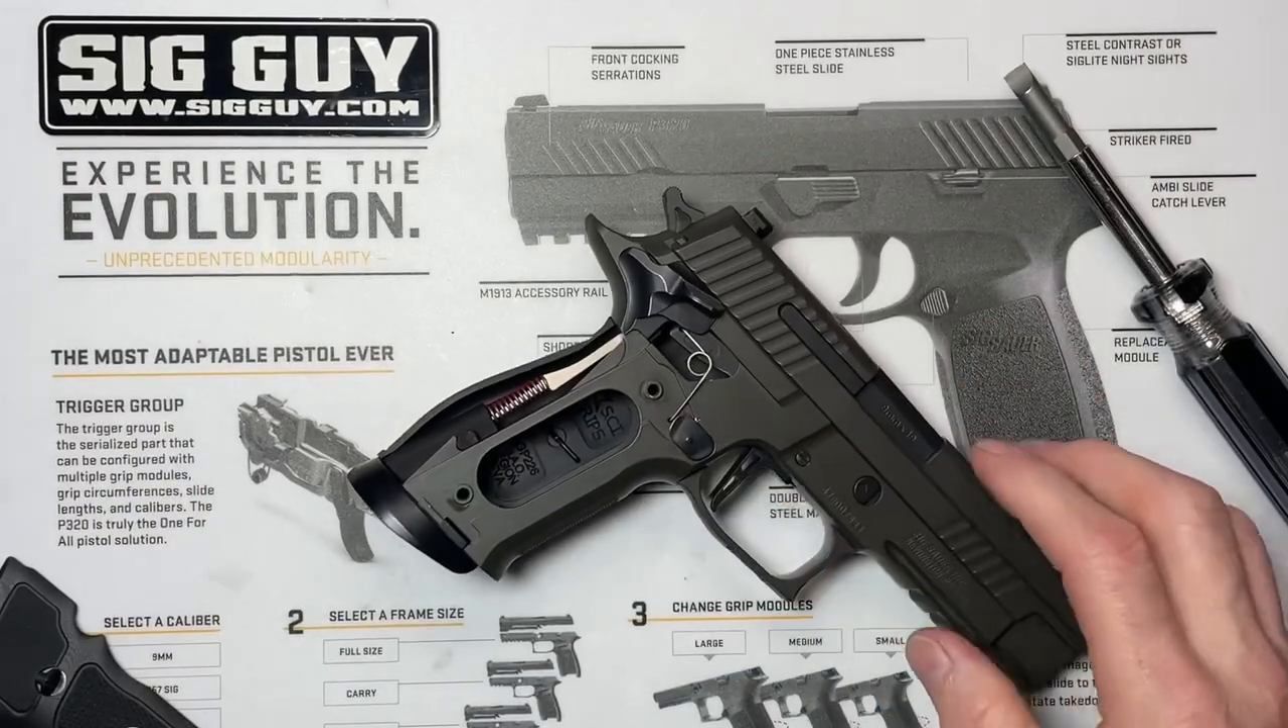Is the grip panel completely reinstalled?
No.